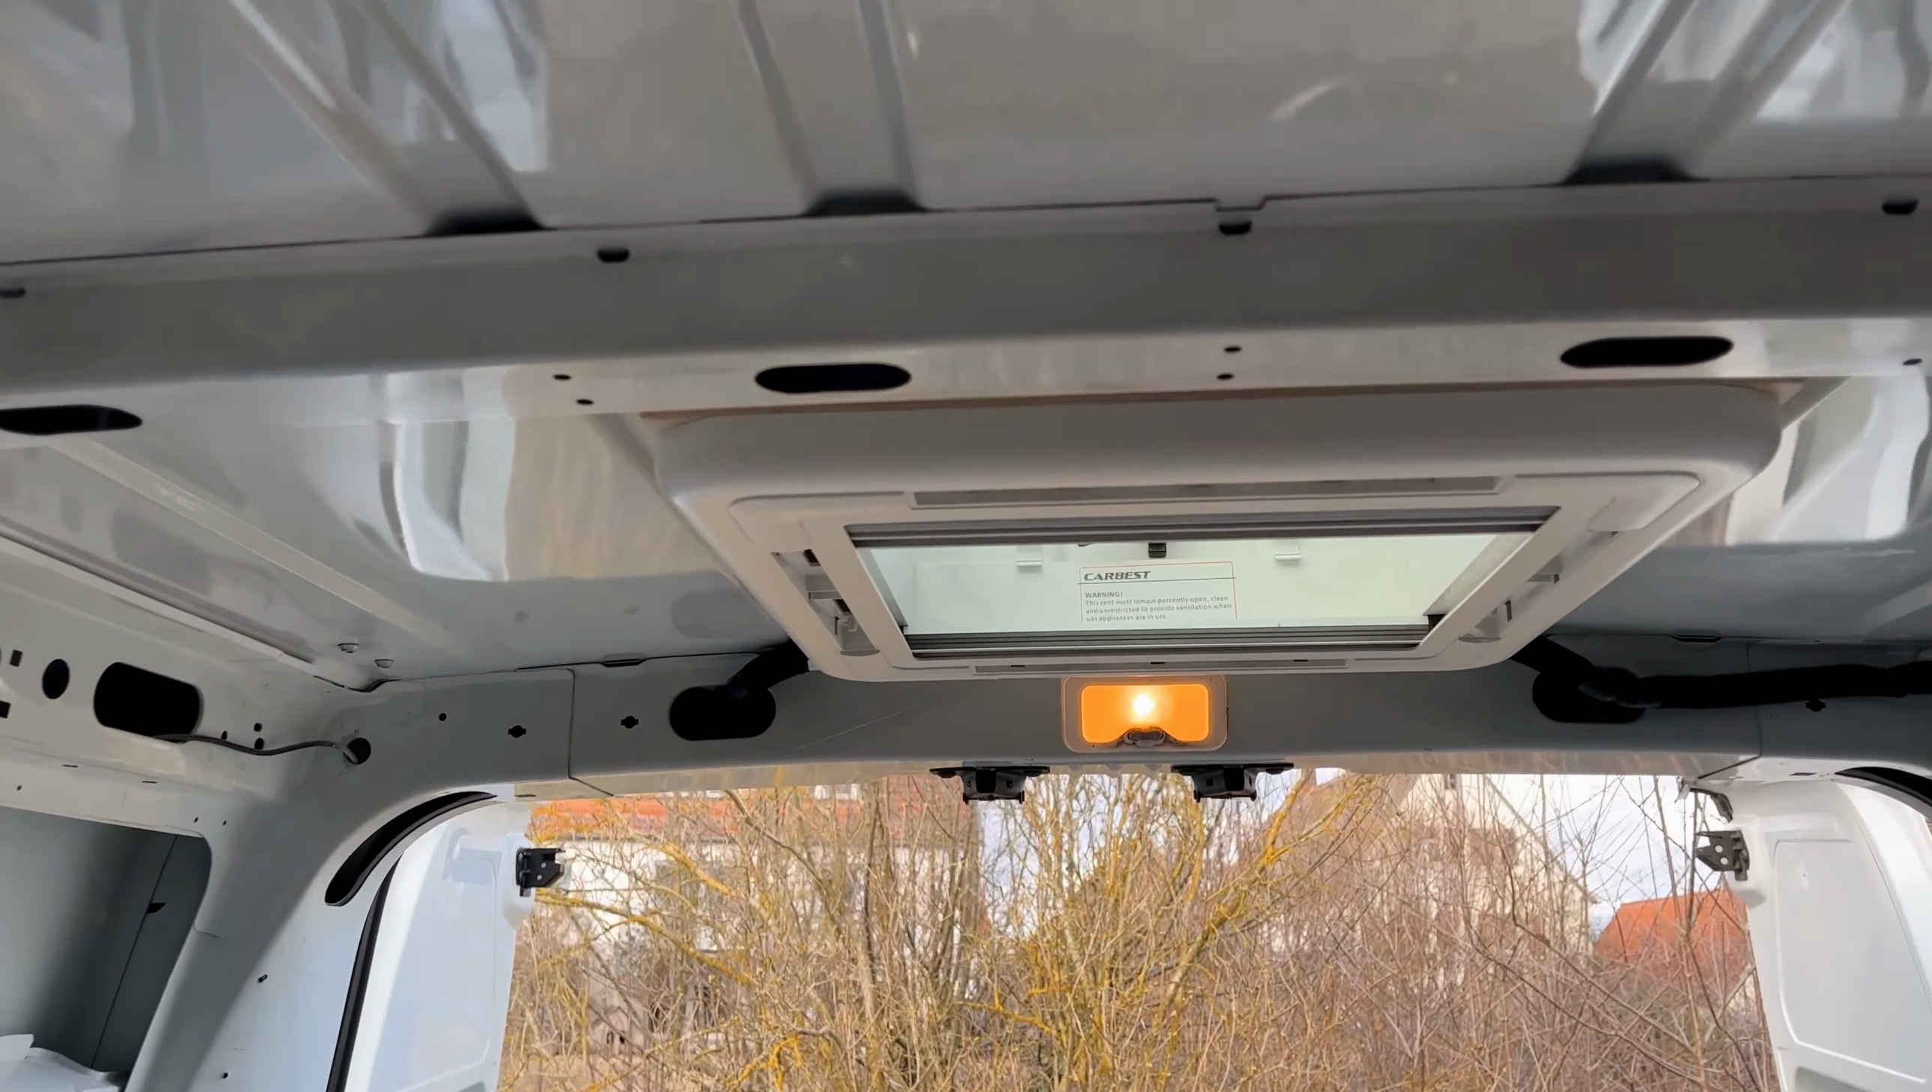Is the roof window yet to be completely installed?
No.